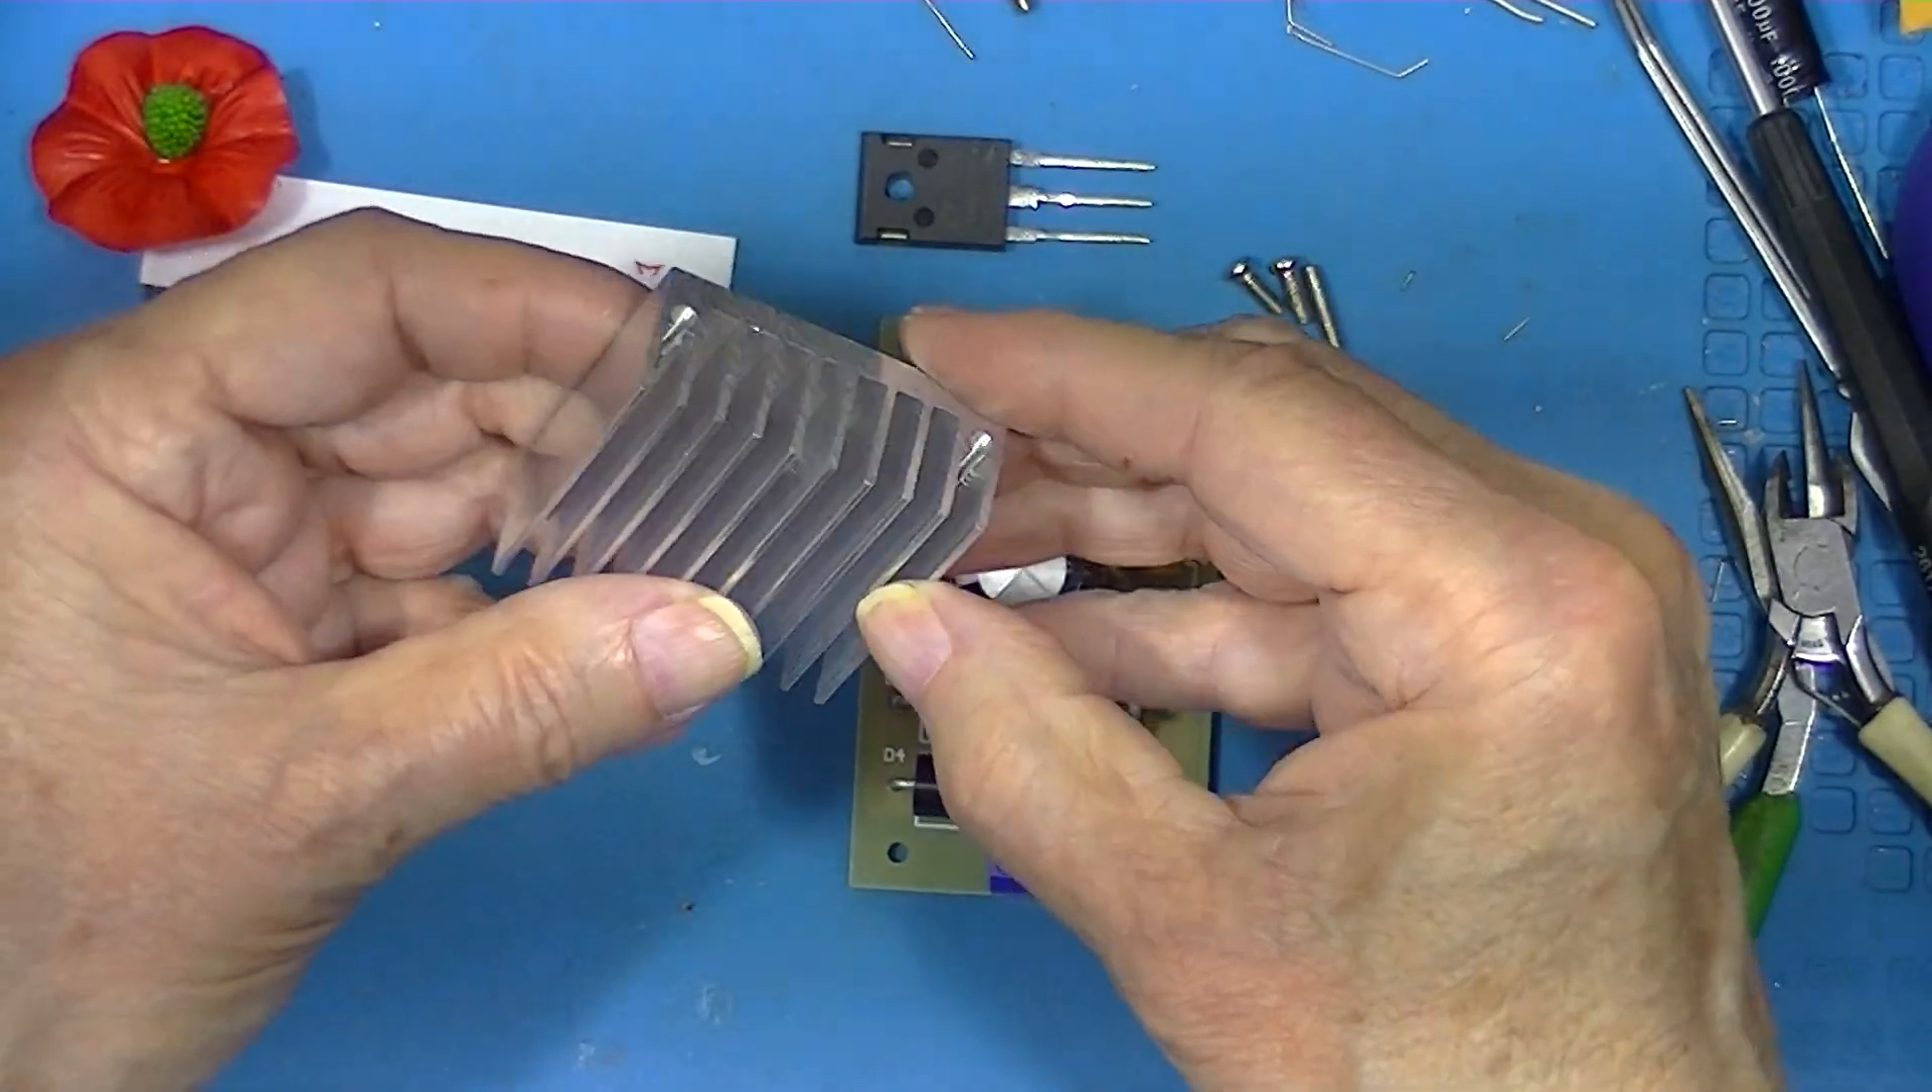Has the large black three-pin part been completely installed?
No.